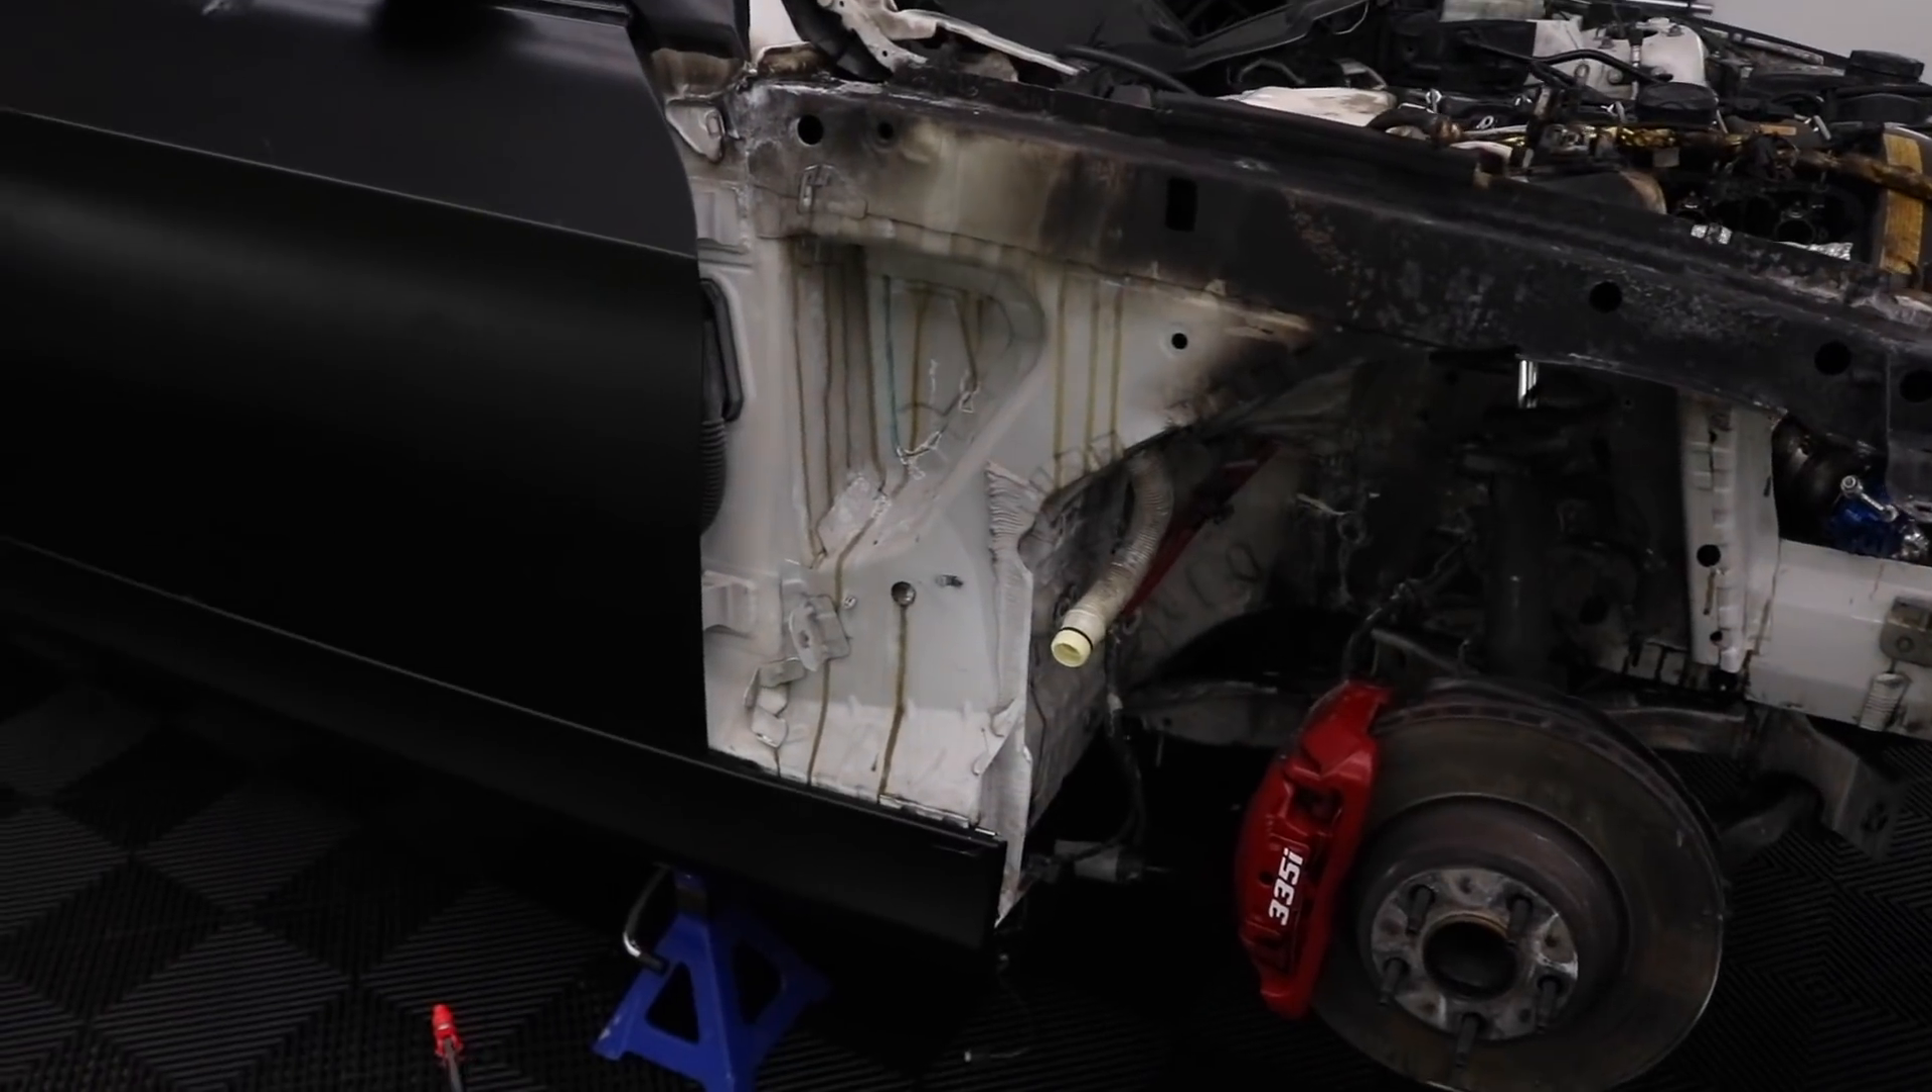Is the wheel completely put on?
No.